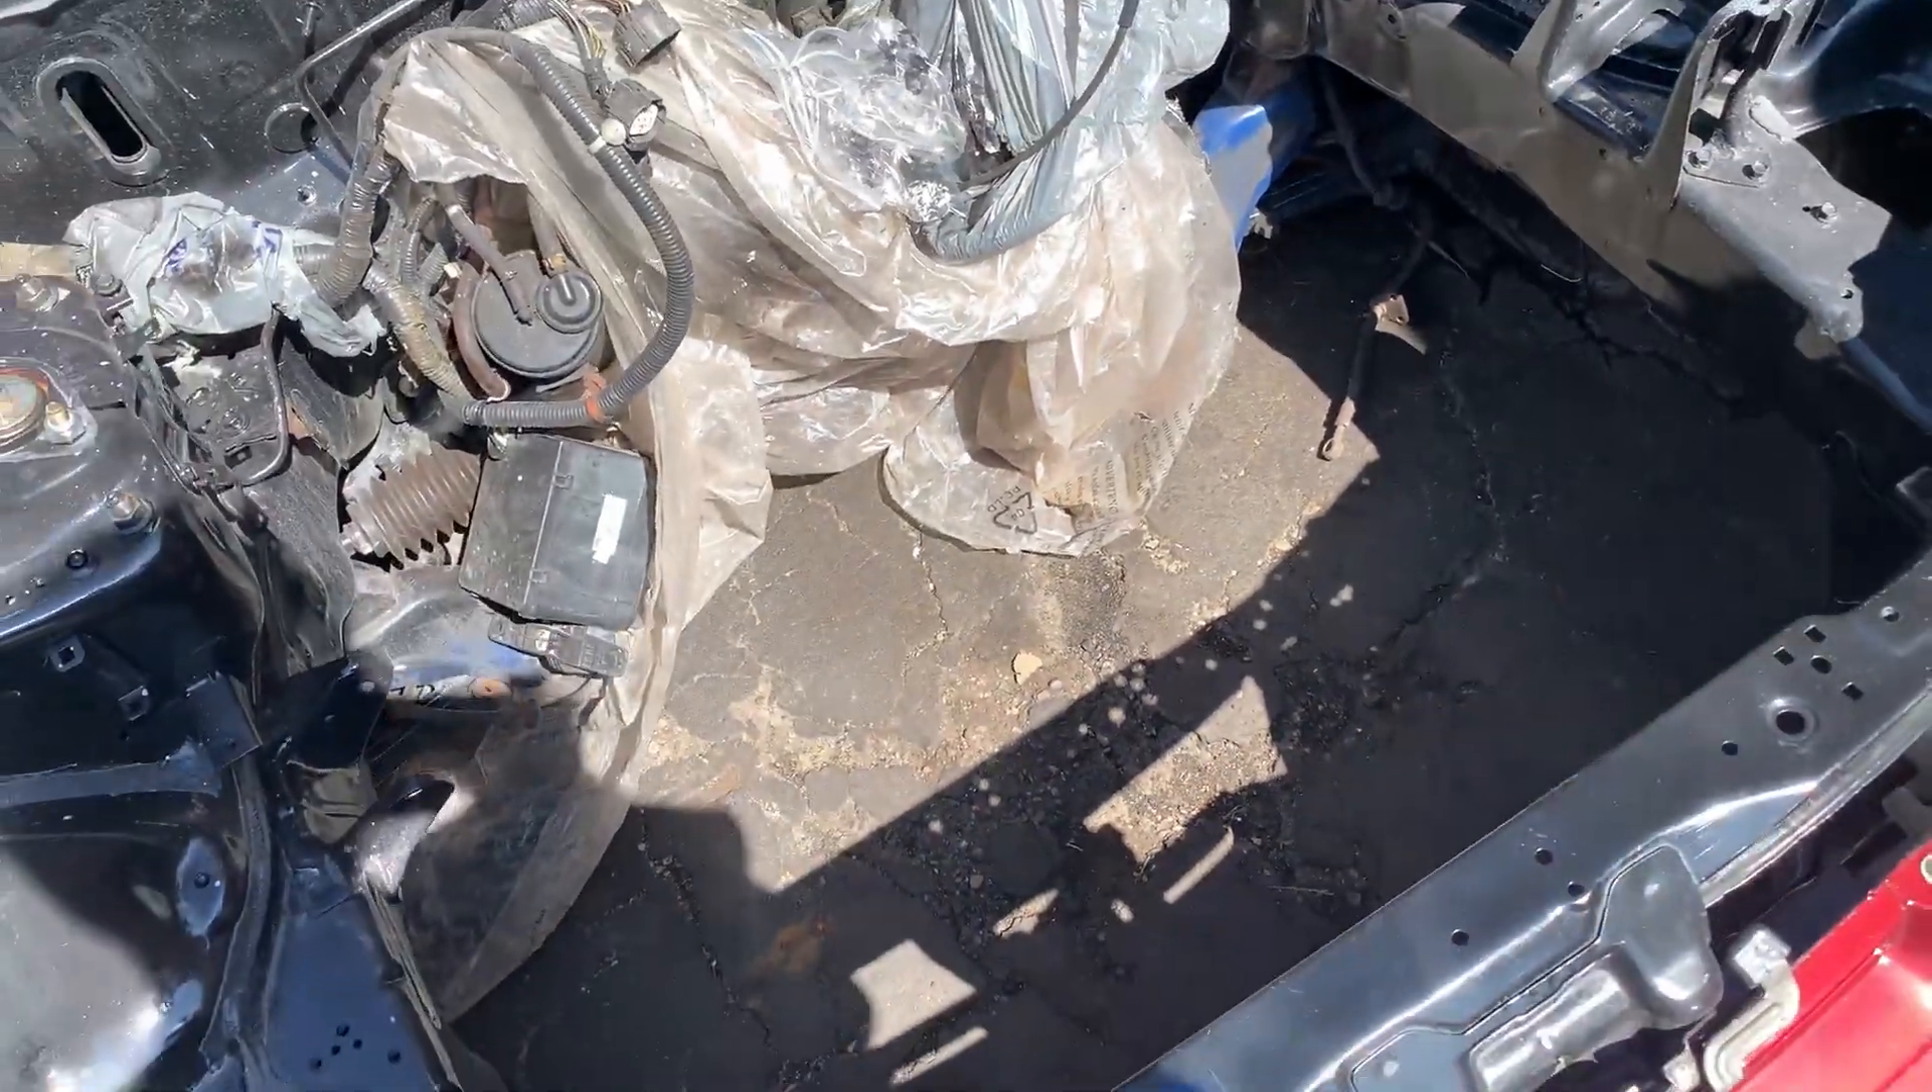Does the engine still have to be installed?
Yes.